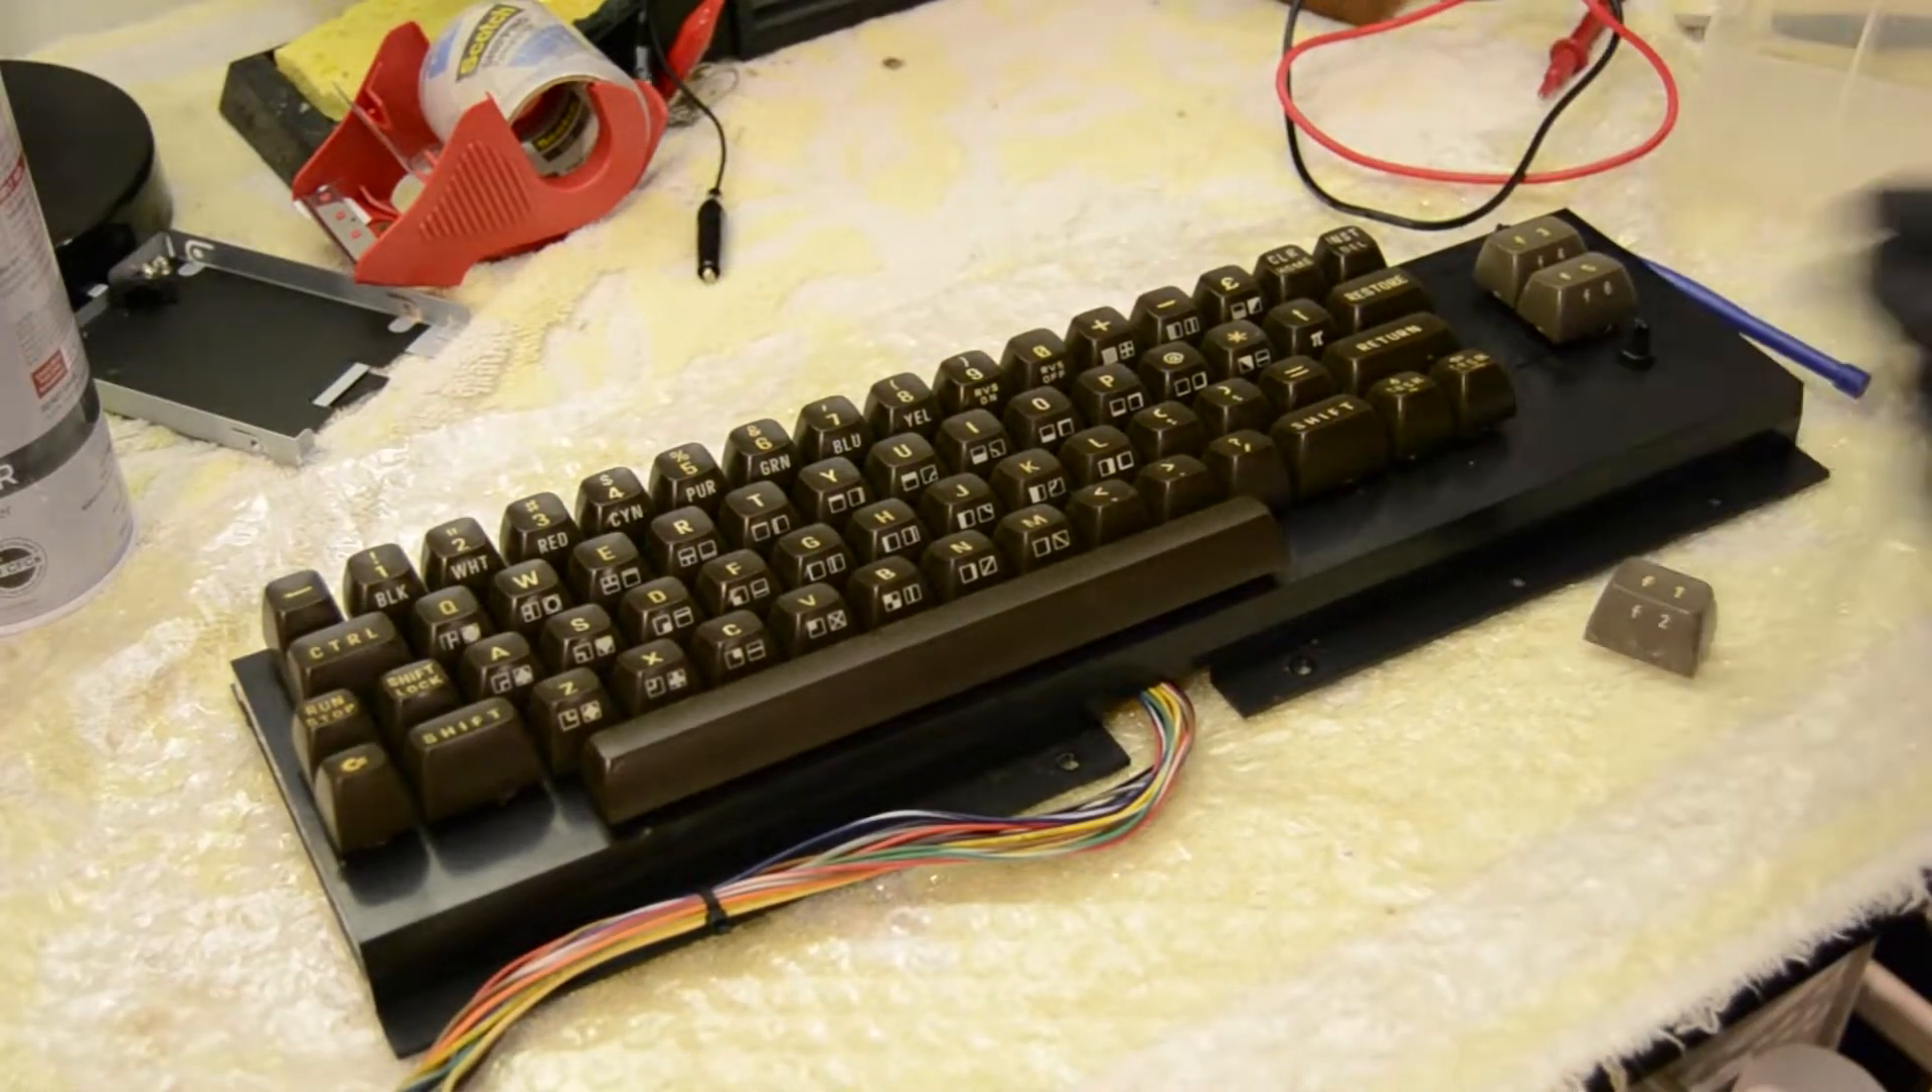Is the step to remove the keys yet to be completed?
Yes.